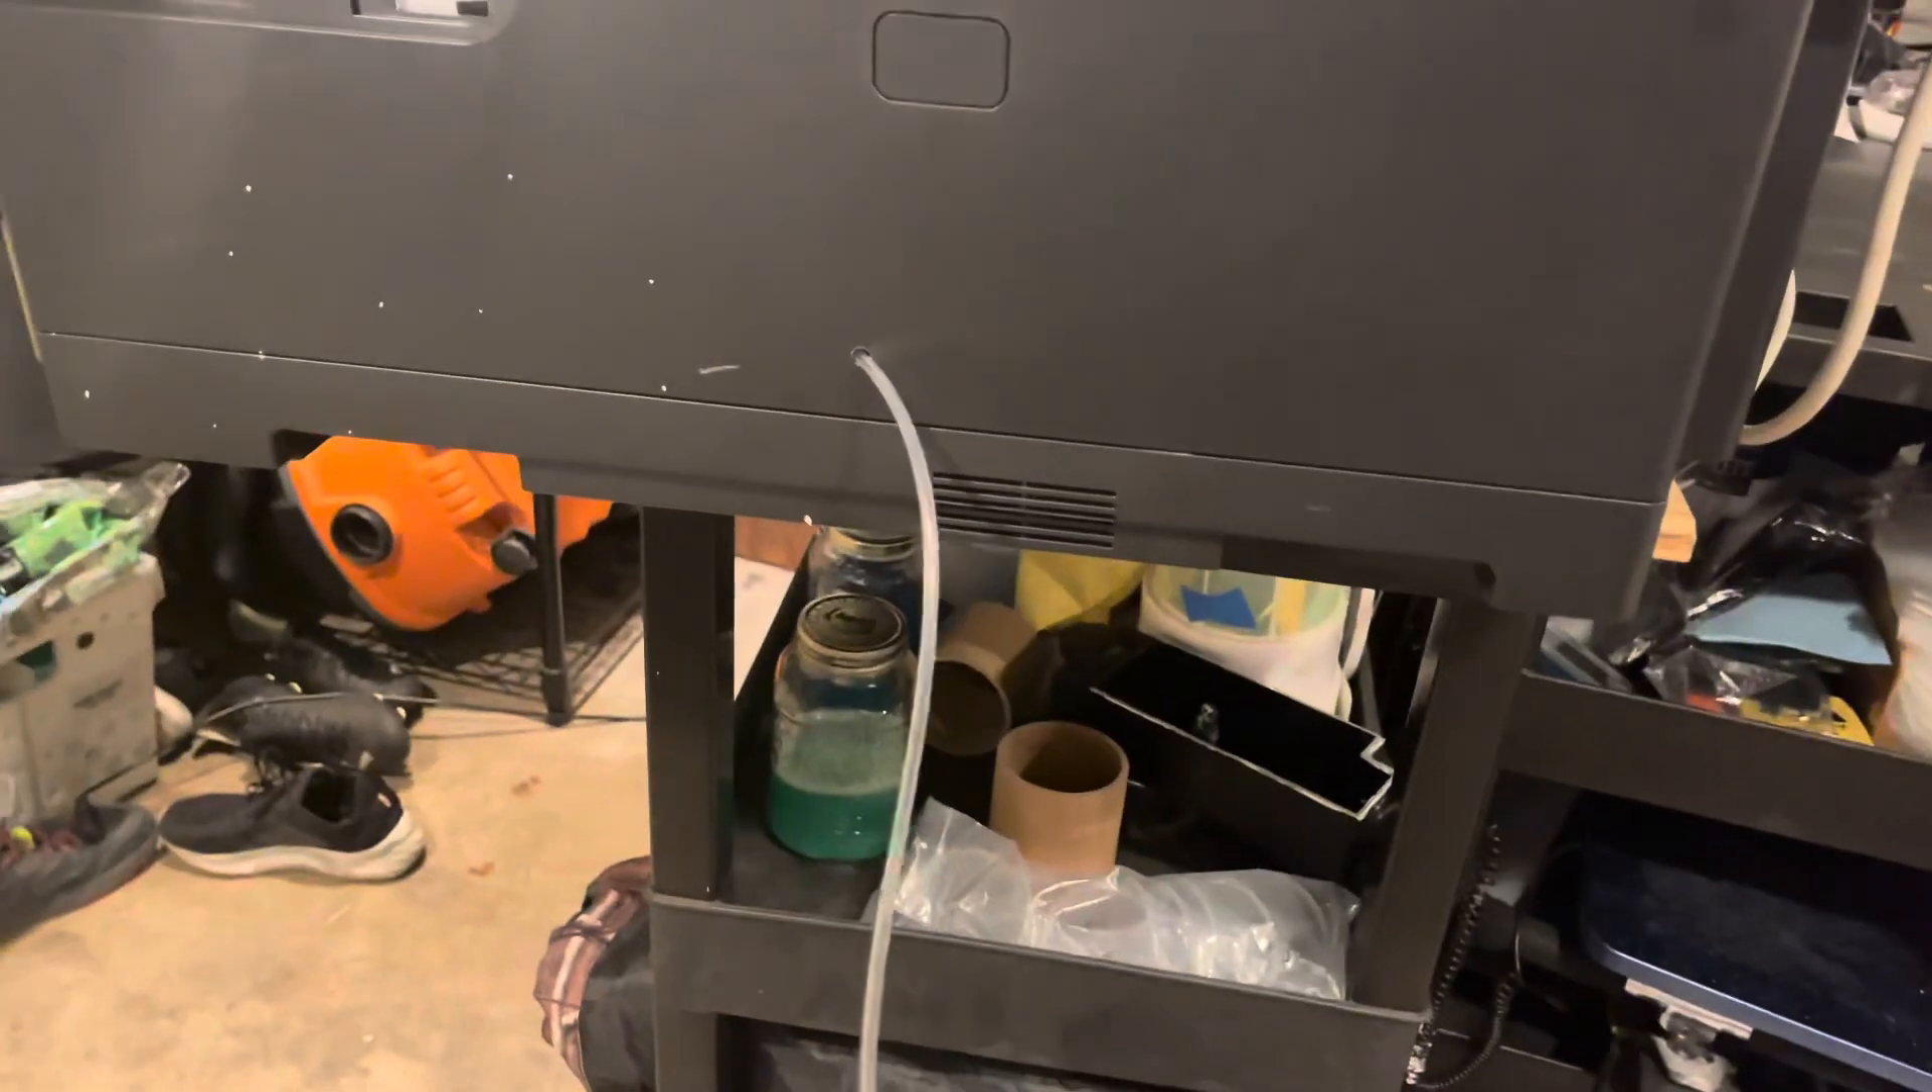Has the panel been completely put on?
Yes.